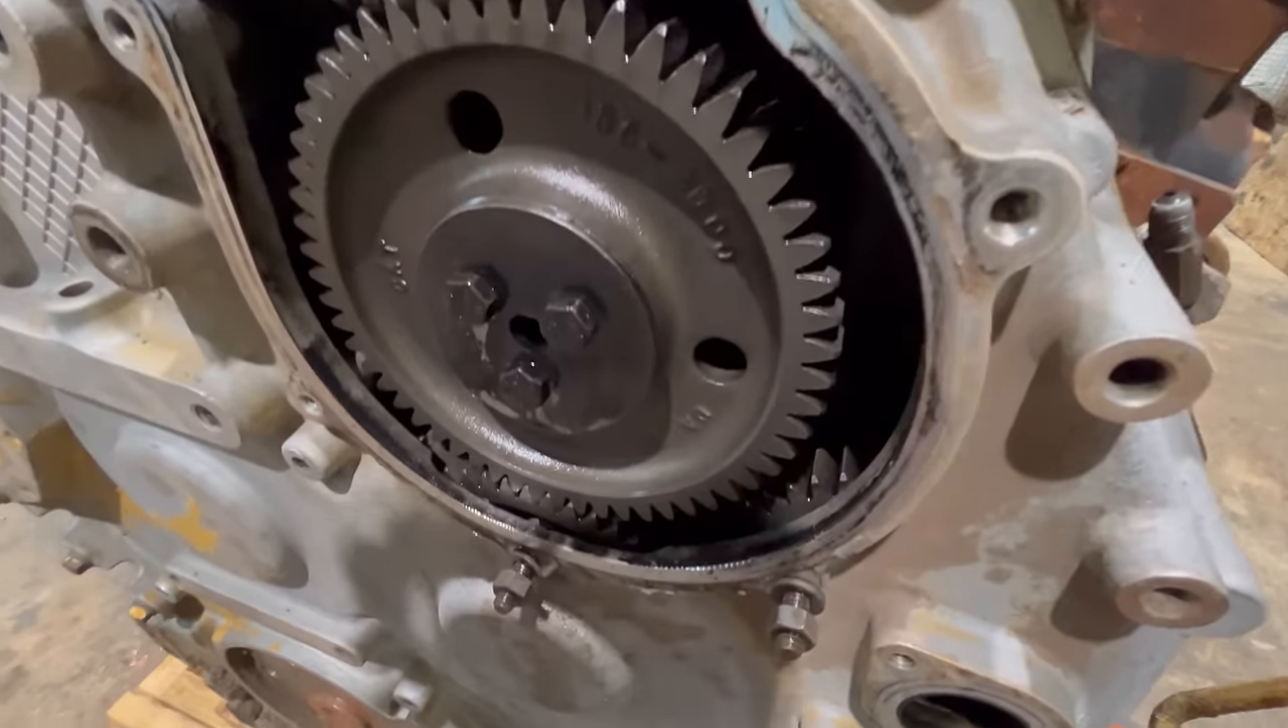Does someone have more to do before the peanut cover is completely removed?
No.